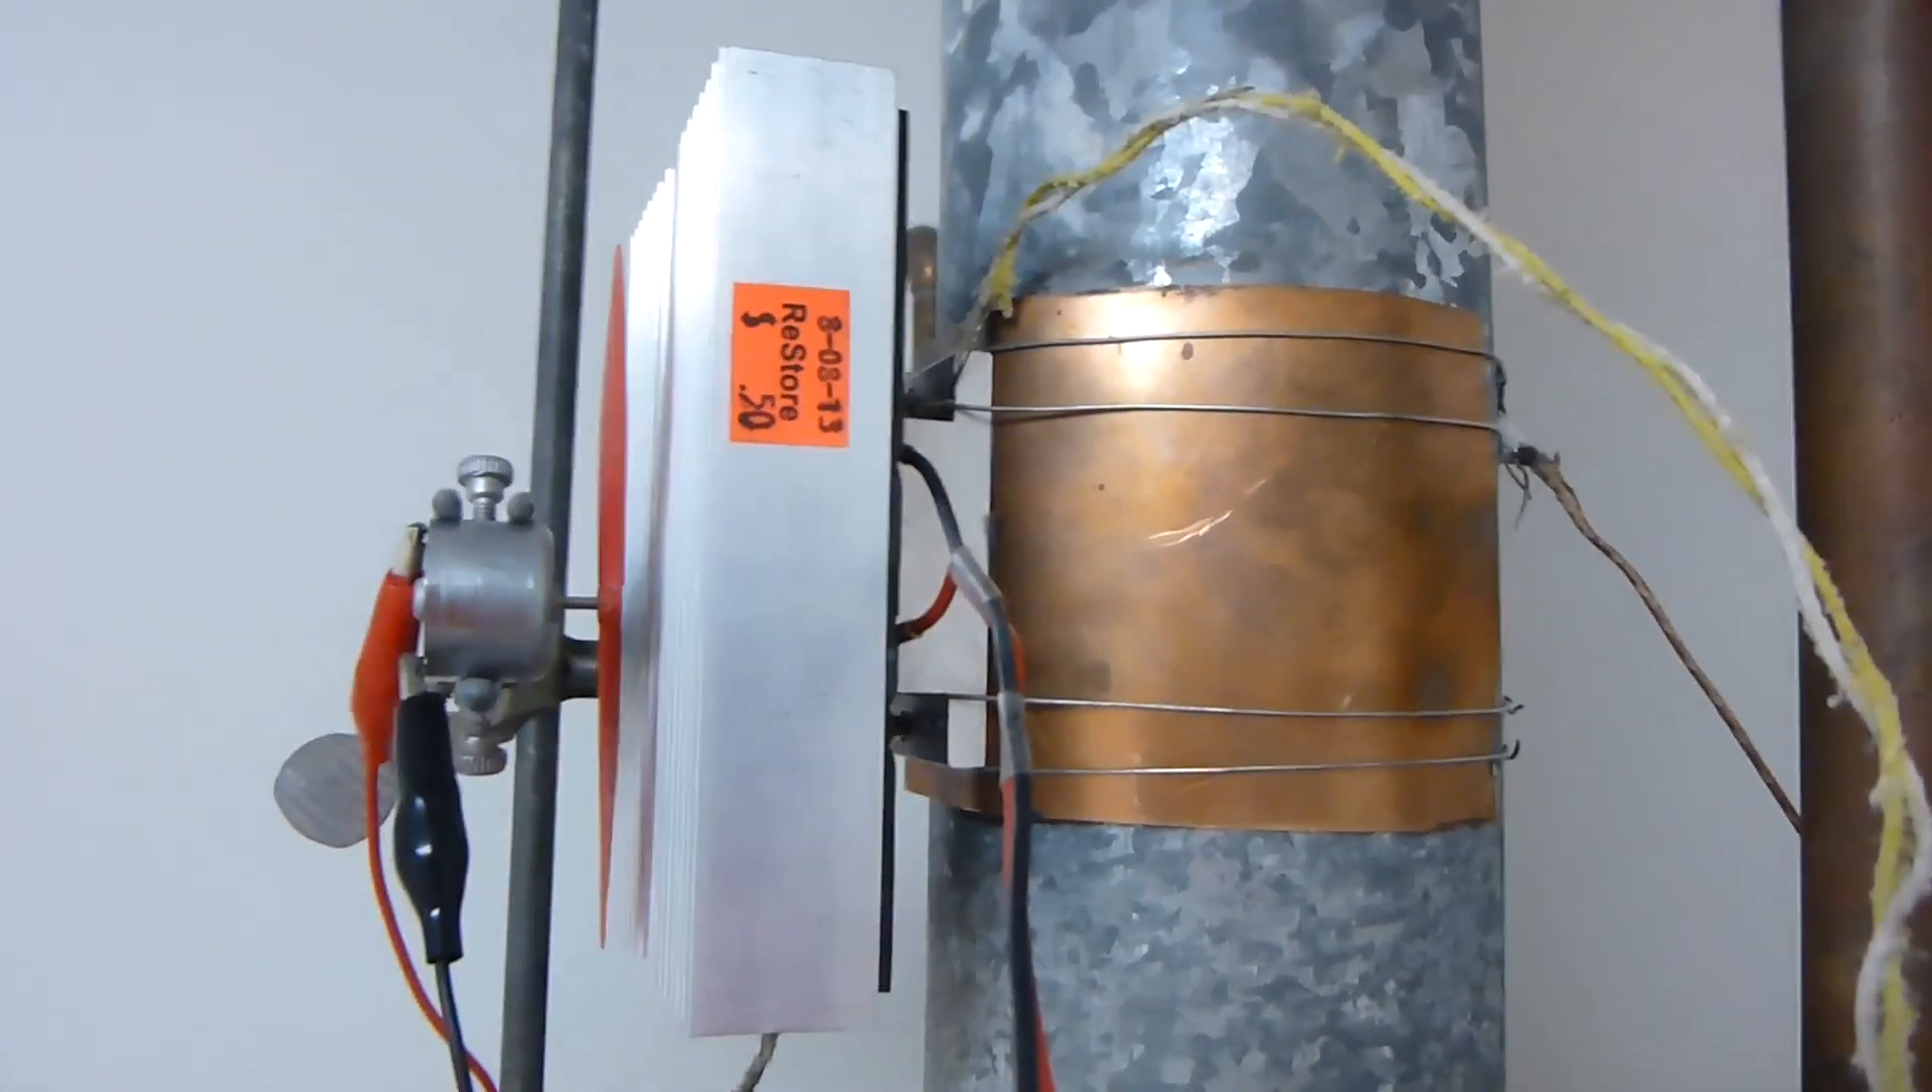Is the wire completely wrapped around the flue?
Yes.